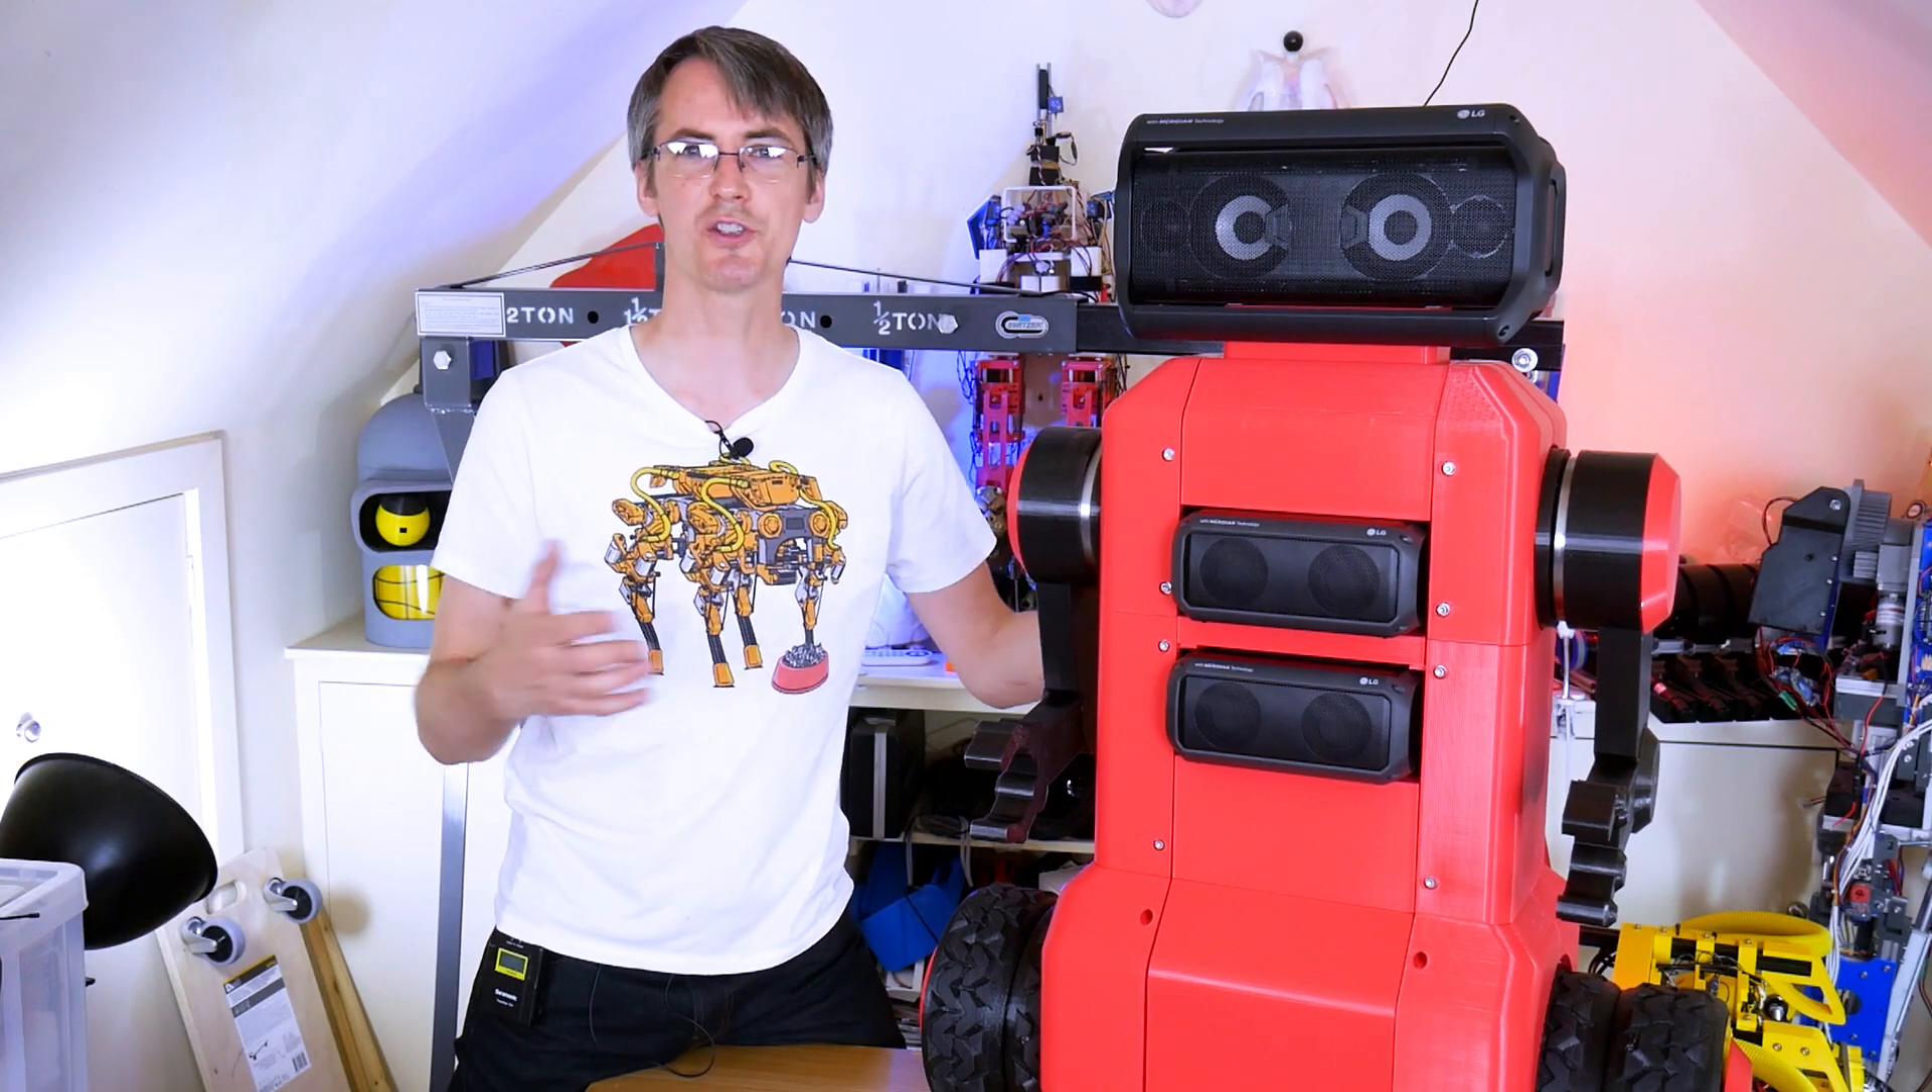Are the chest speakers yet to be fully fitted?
No.